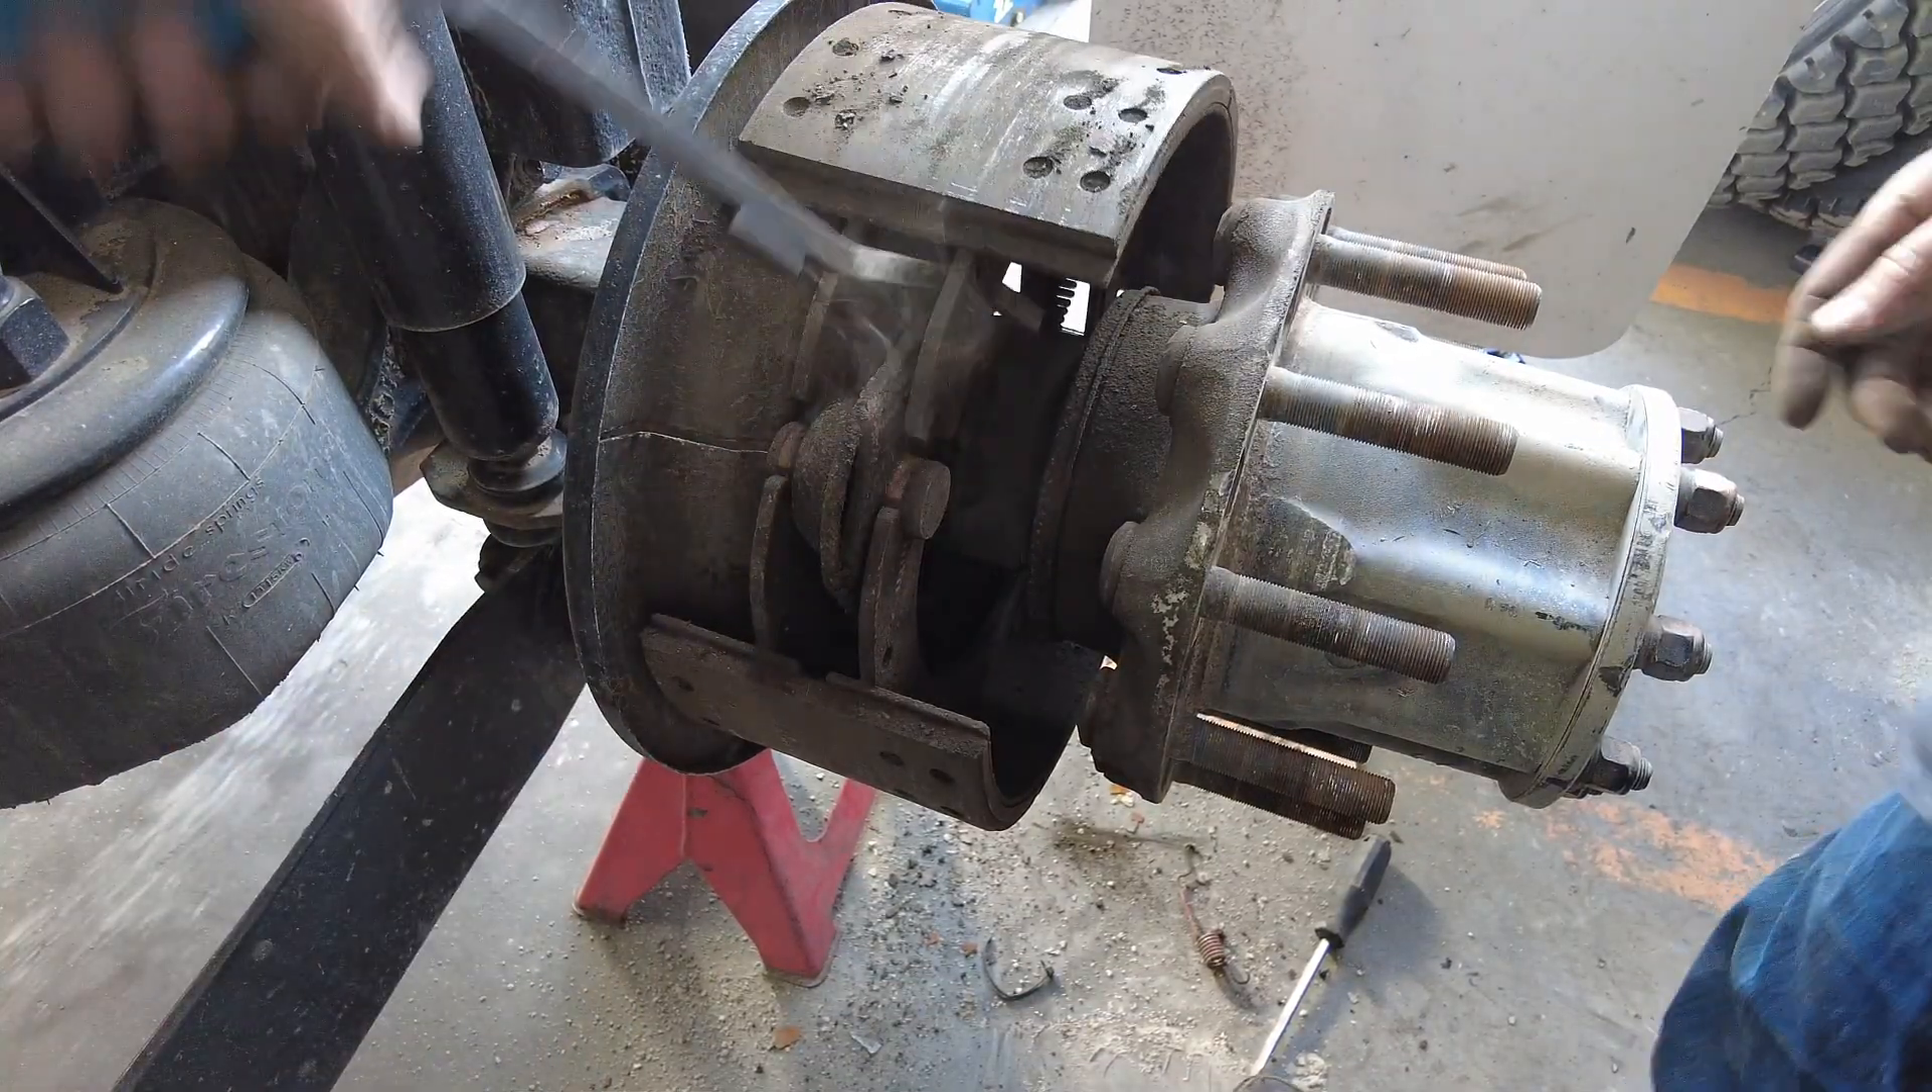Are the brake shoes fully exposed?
Yes.